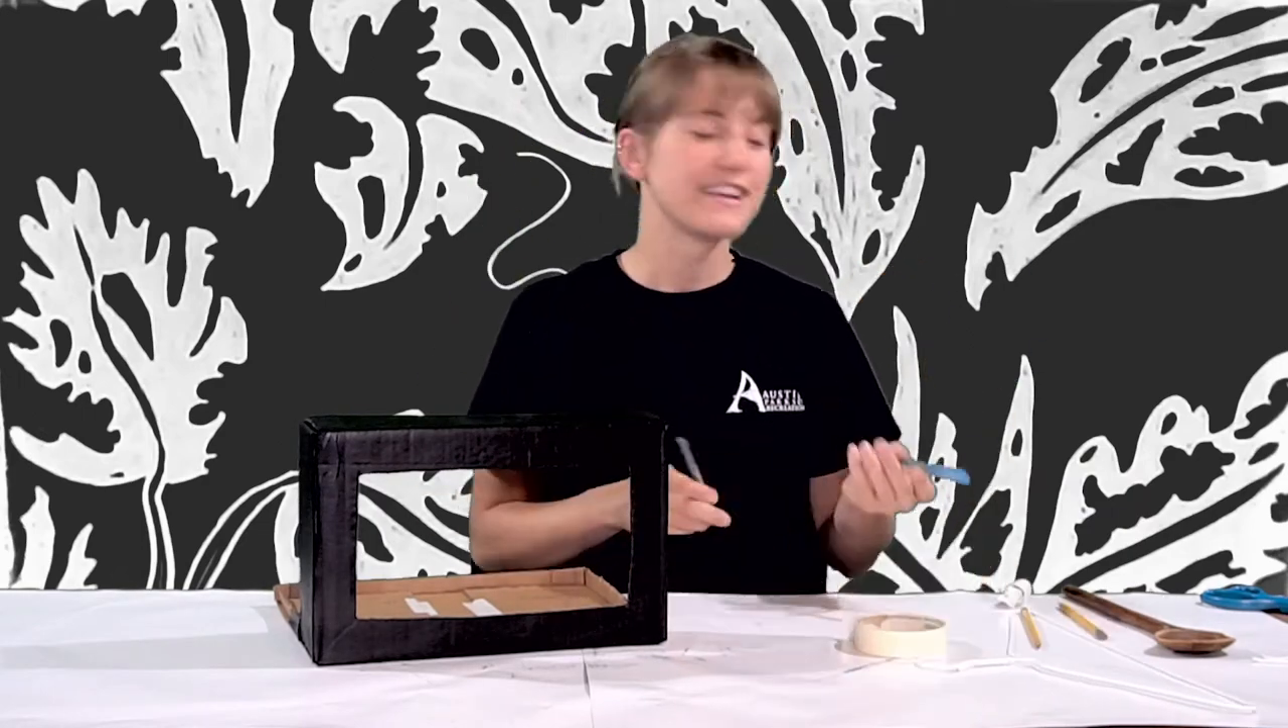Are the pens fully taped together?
No.